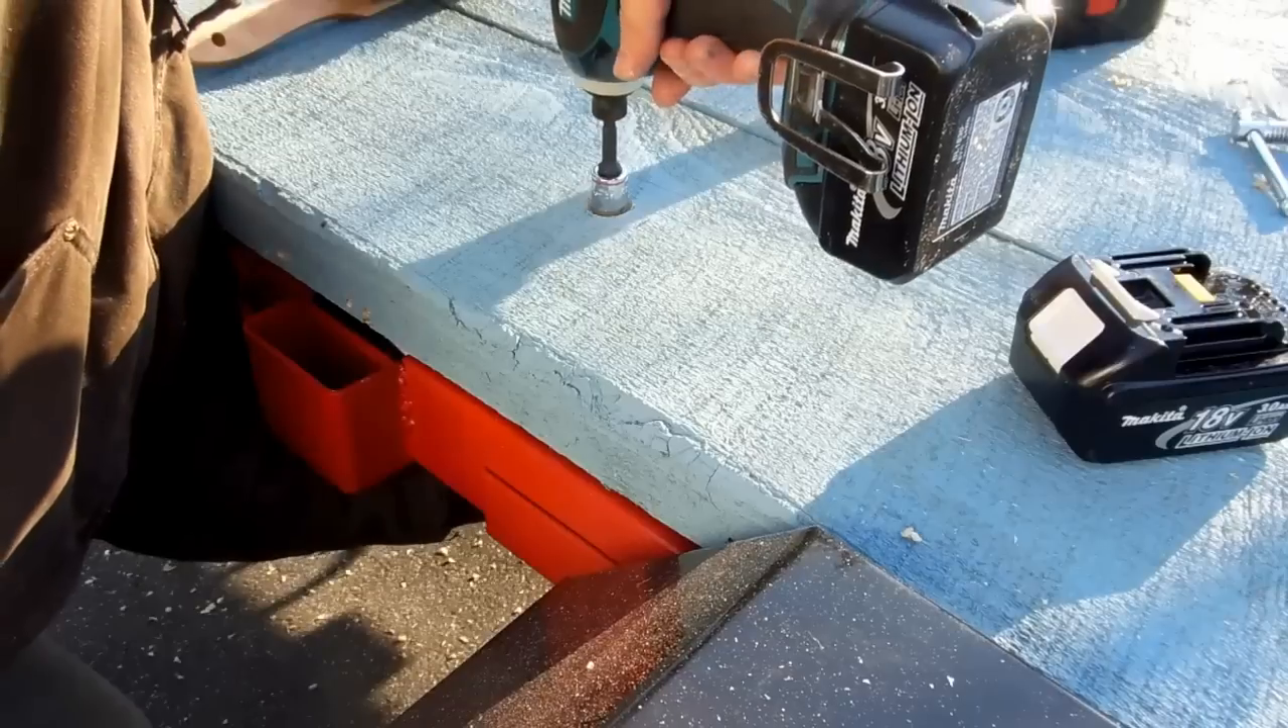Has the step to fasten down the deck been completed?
No.